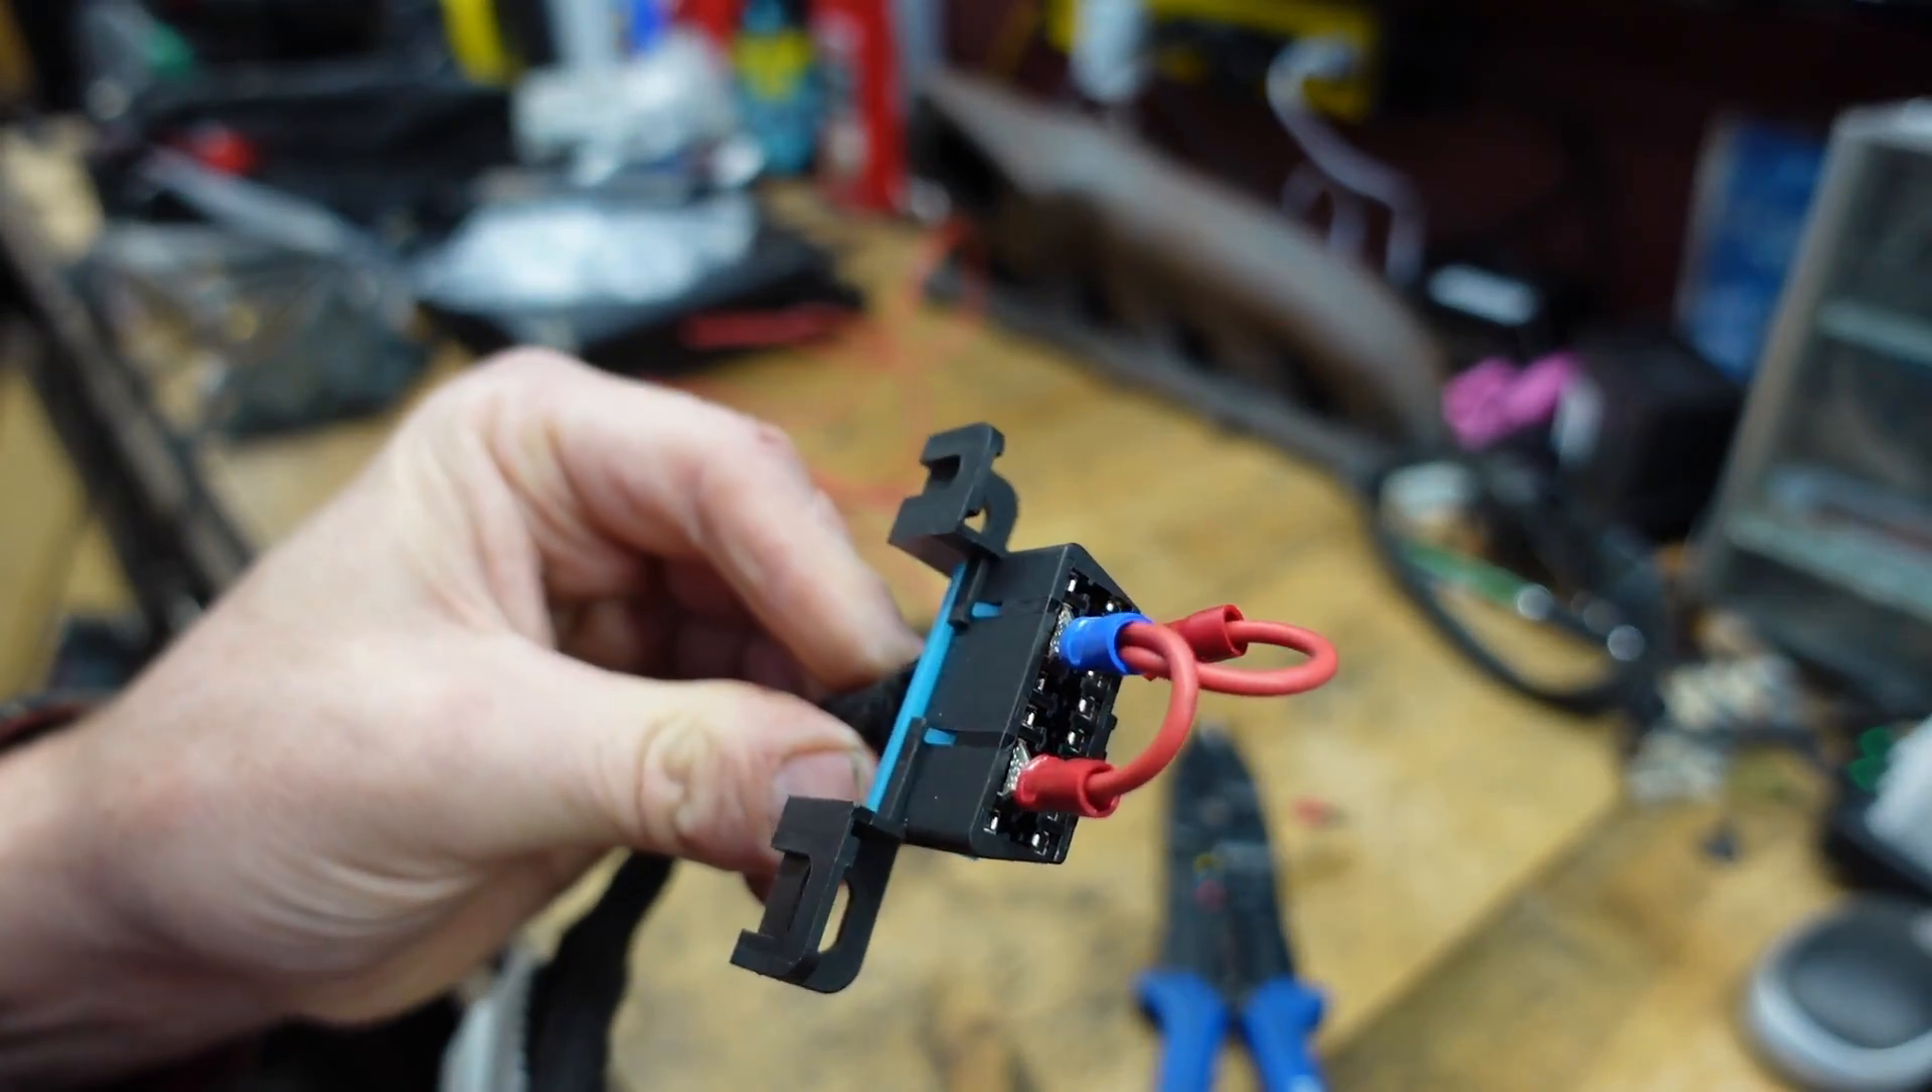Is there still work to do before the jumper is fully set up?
No.